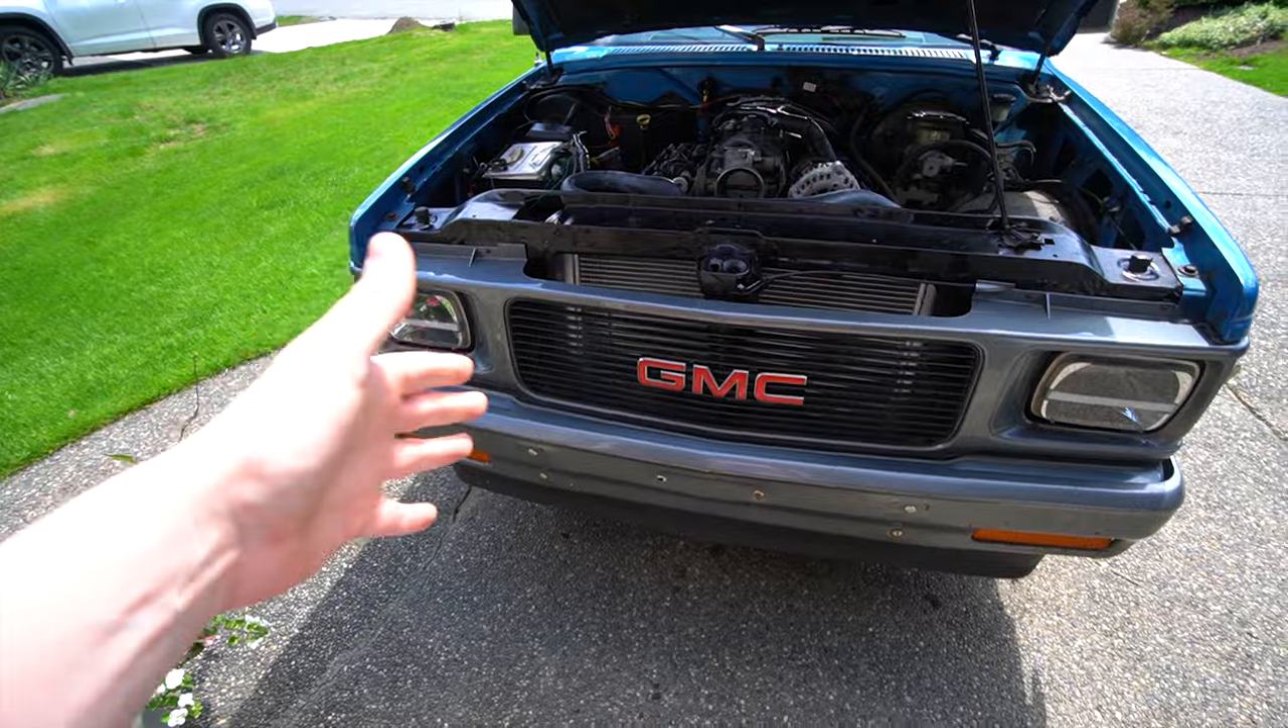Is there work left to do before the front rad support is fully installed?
No.